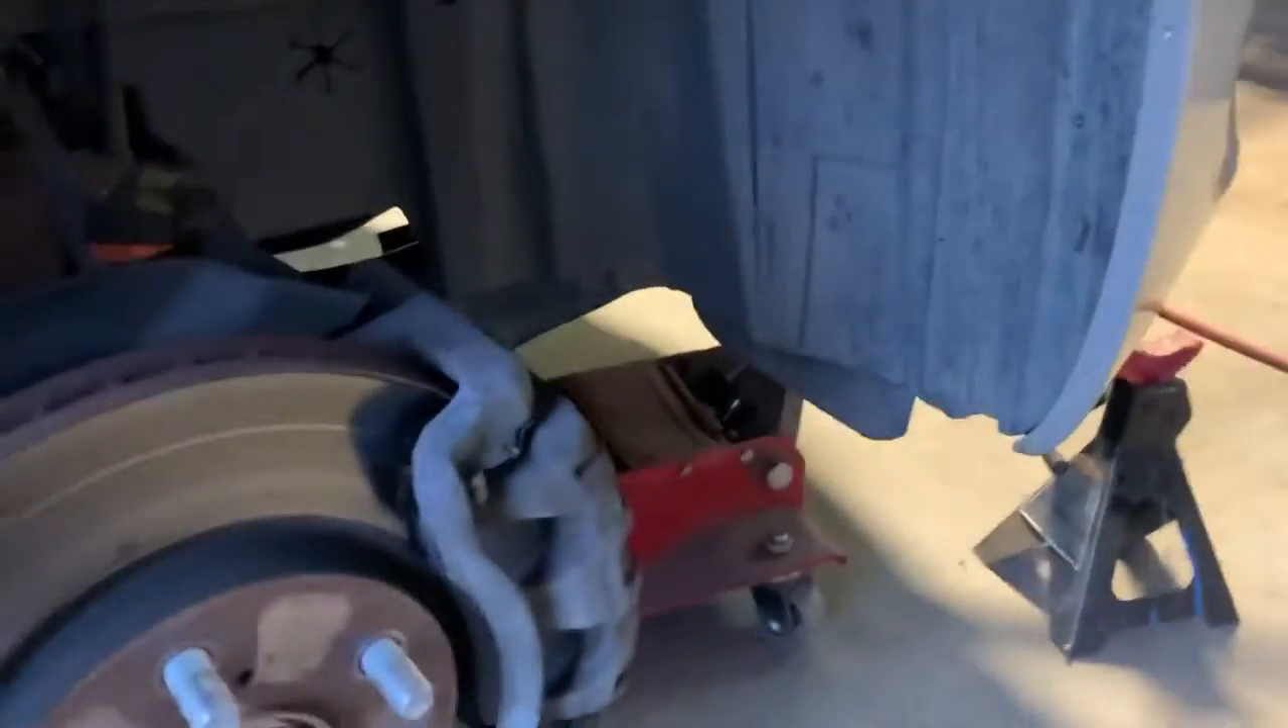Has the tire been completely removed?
Yes.